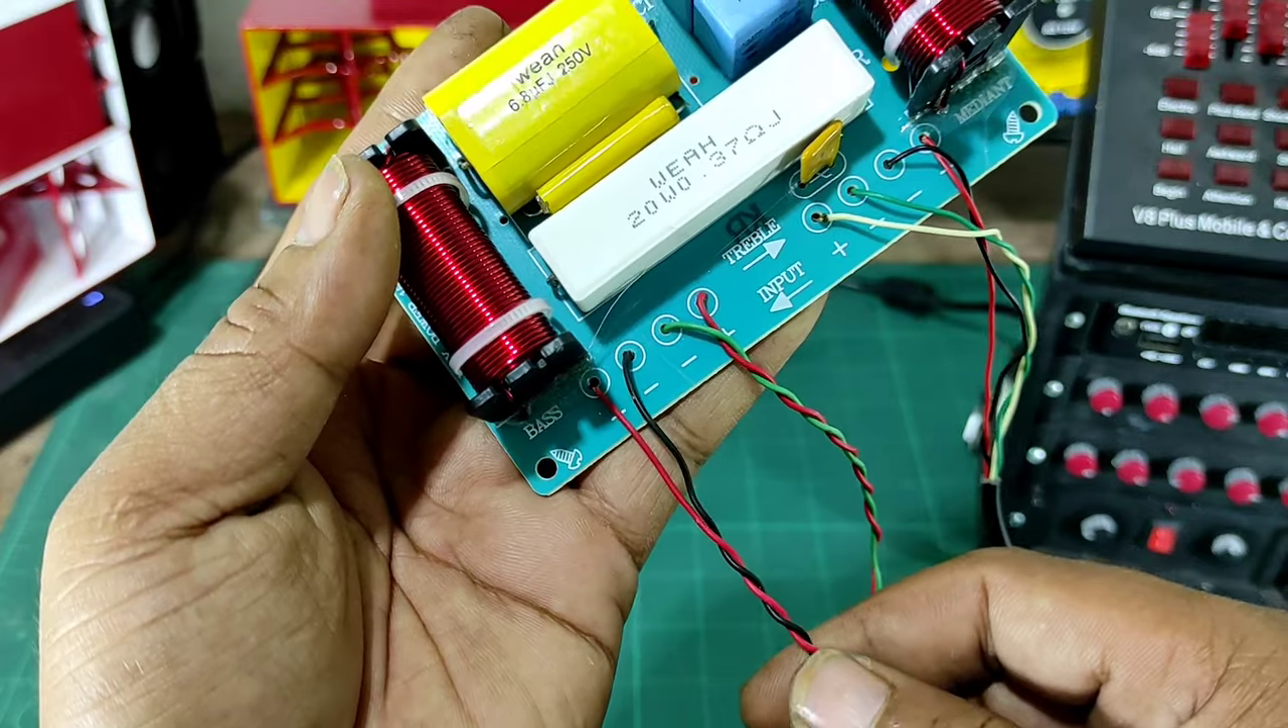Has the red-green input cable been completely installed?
Yes.